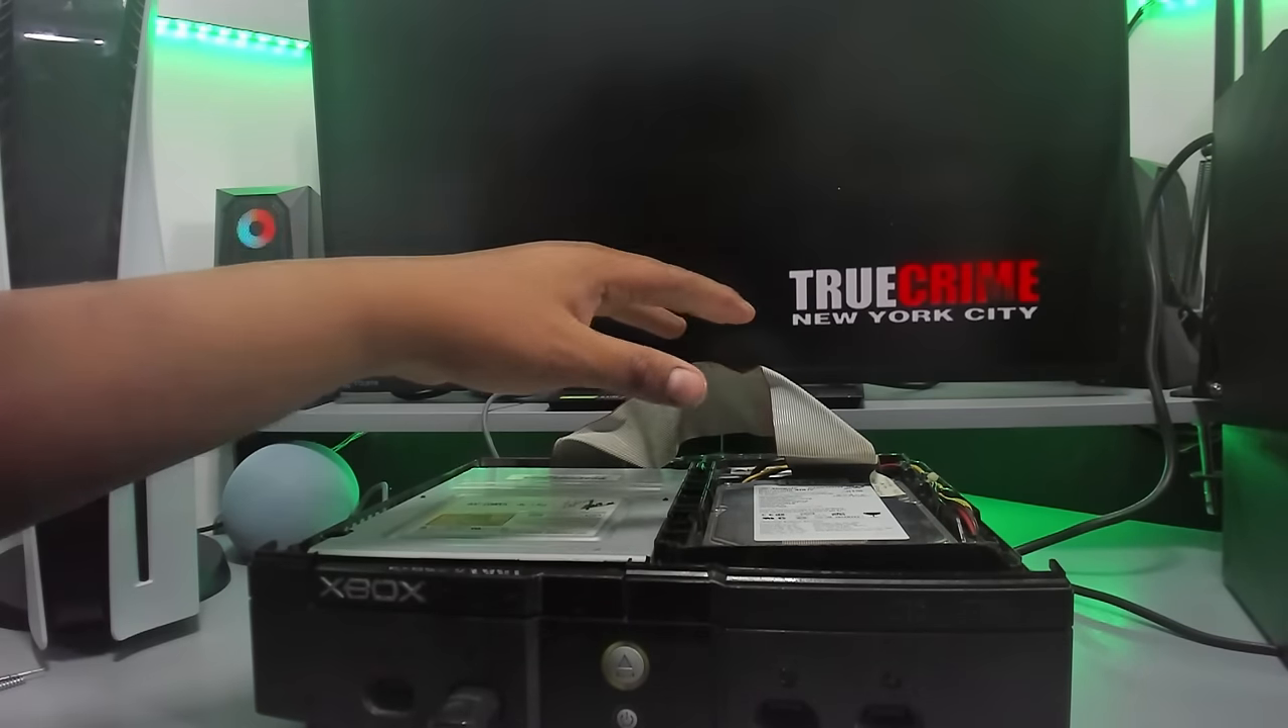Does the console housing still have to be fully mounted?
Yes.